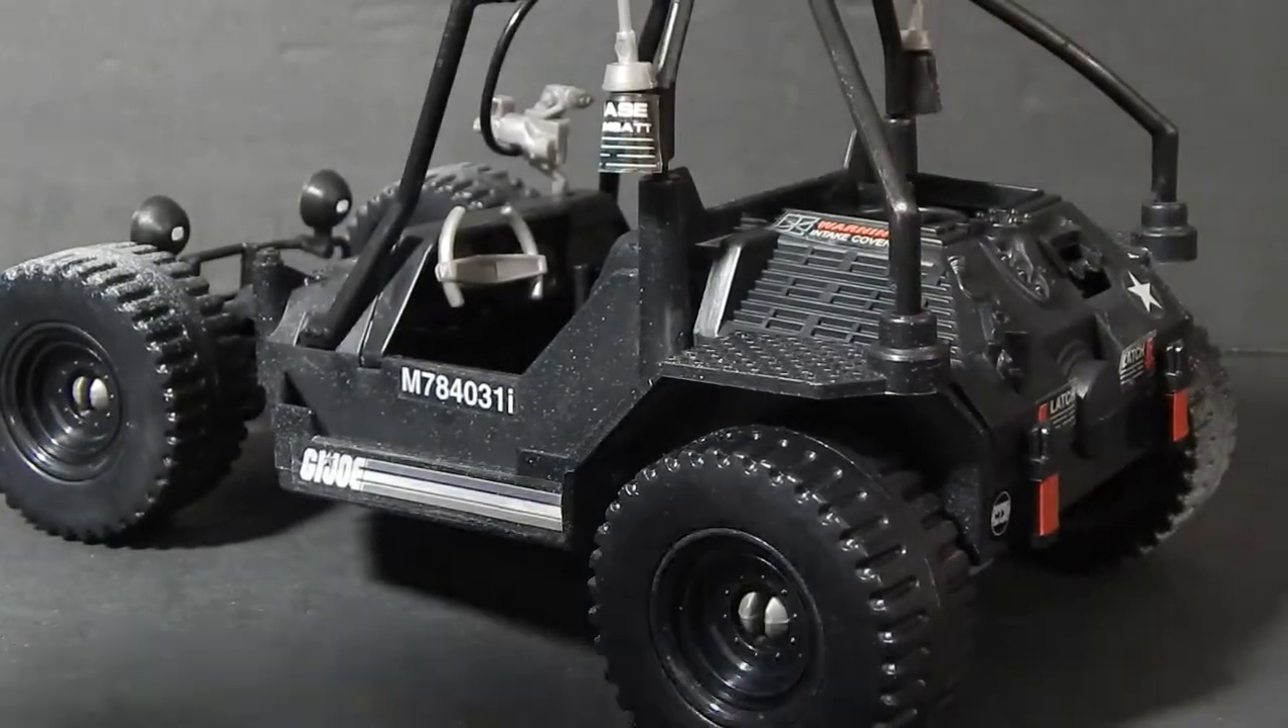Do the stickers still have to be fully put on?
No.